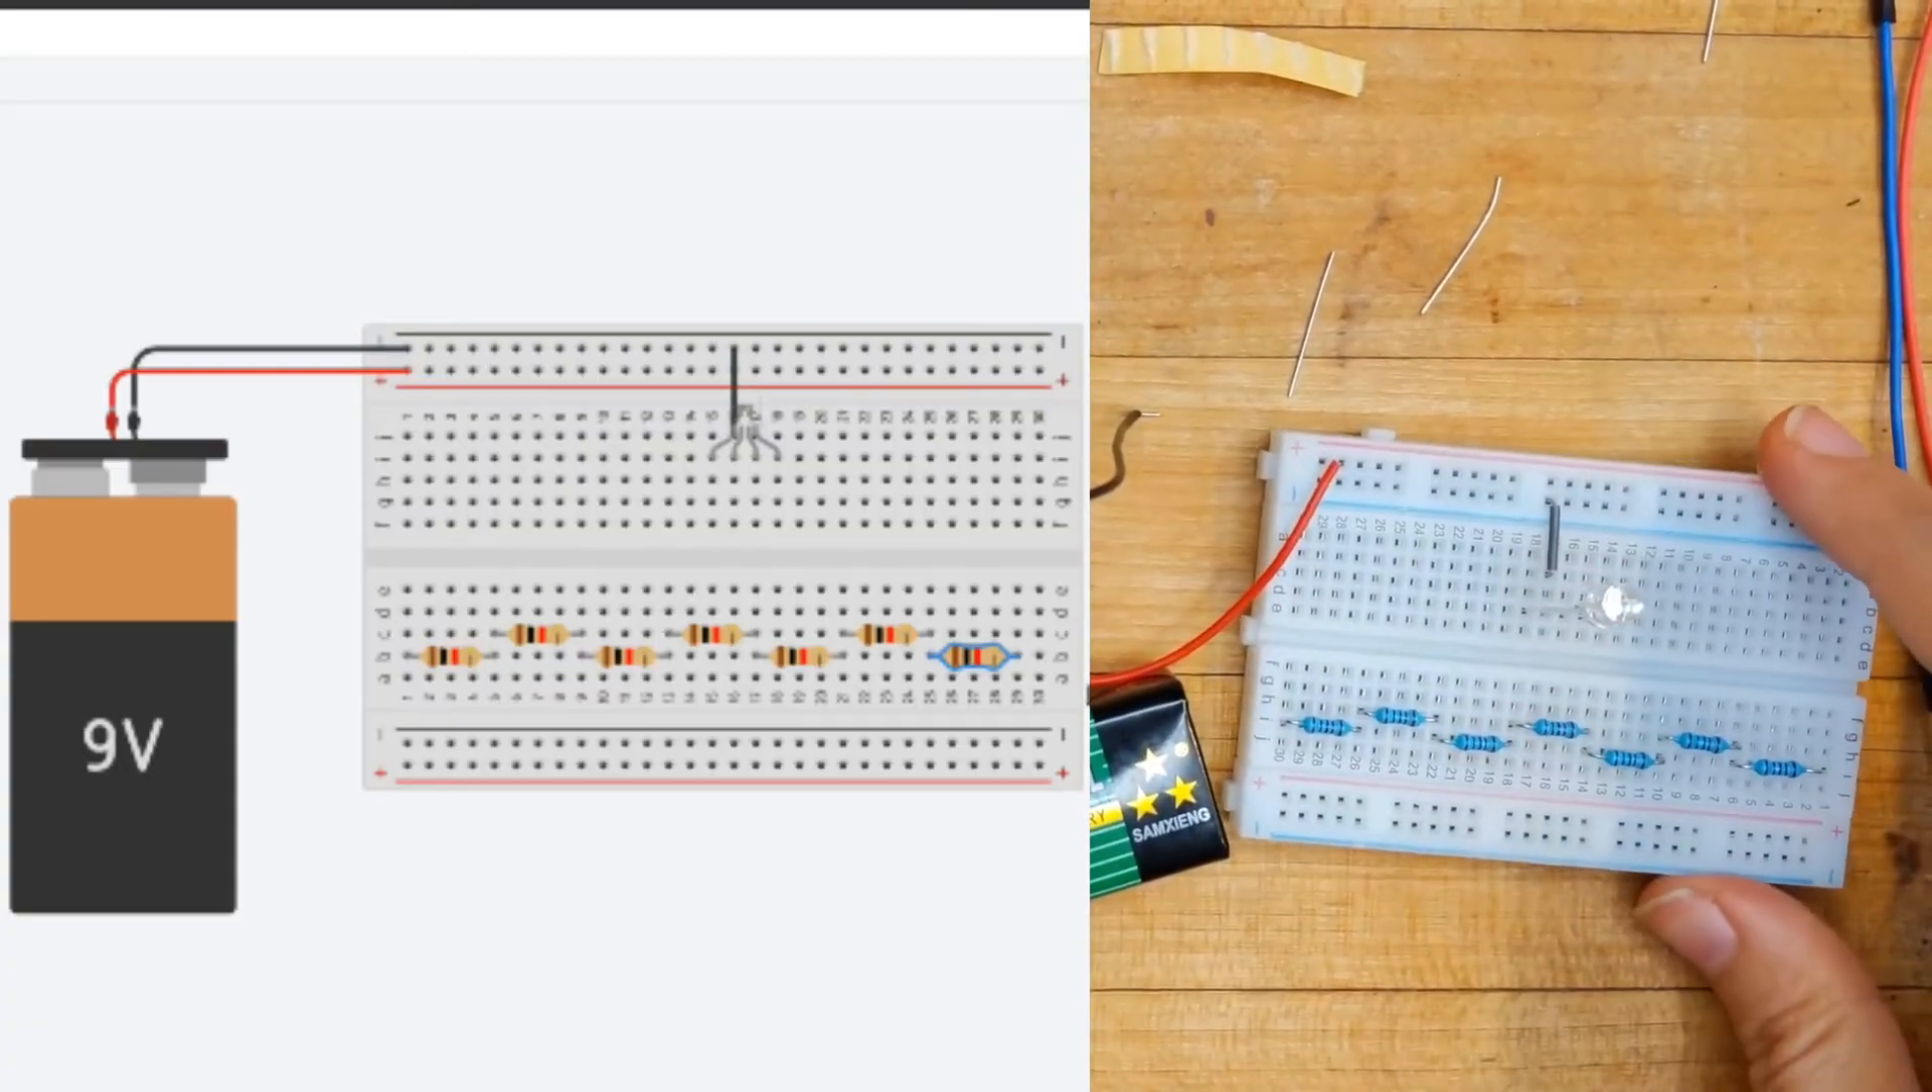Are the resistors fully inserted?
Yes.